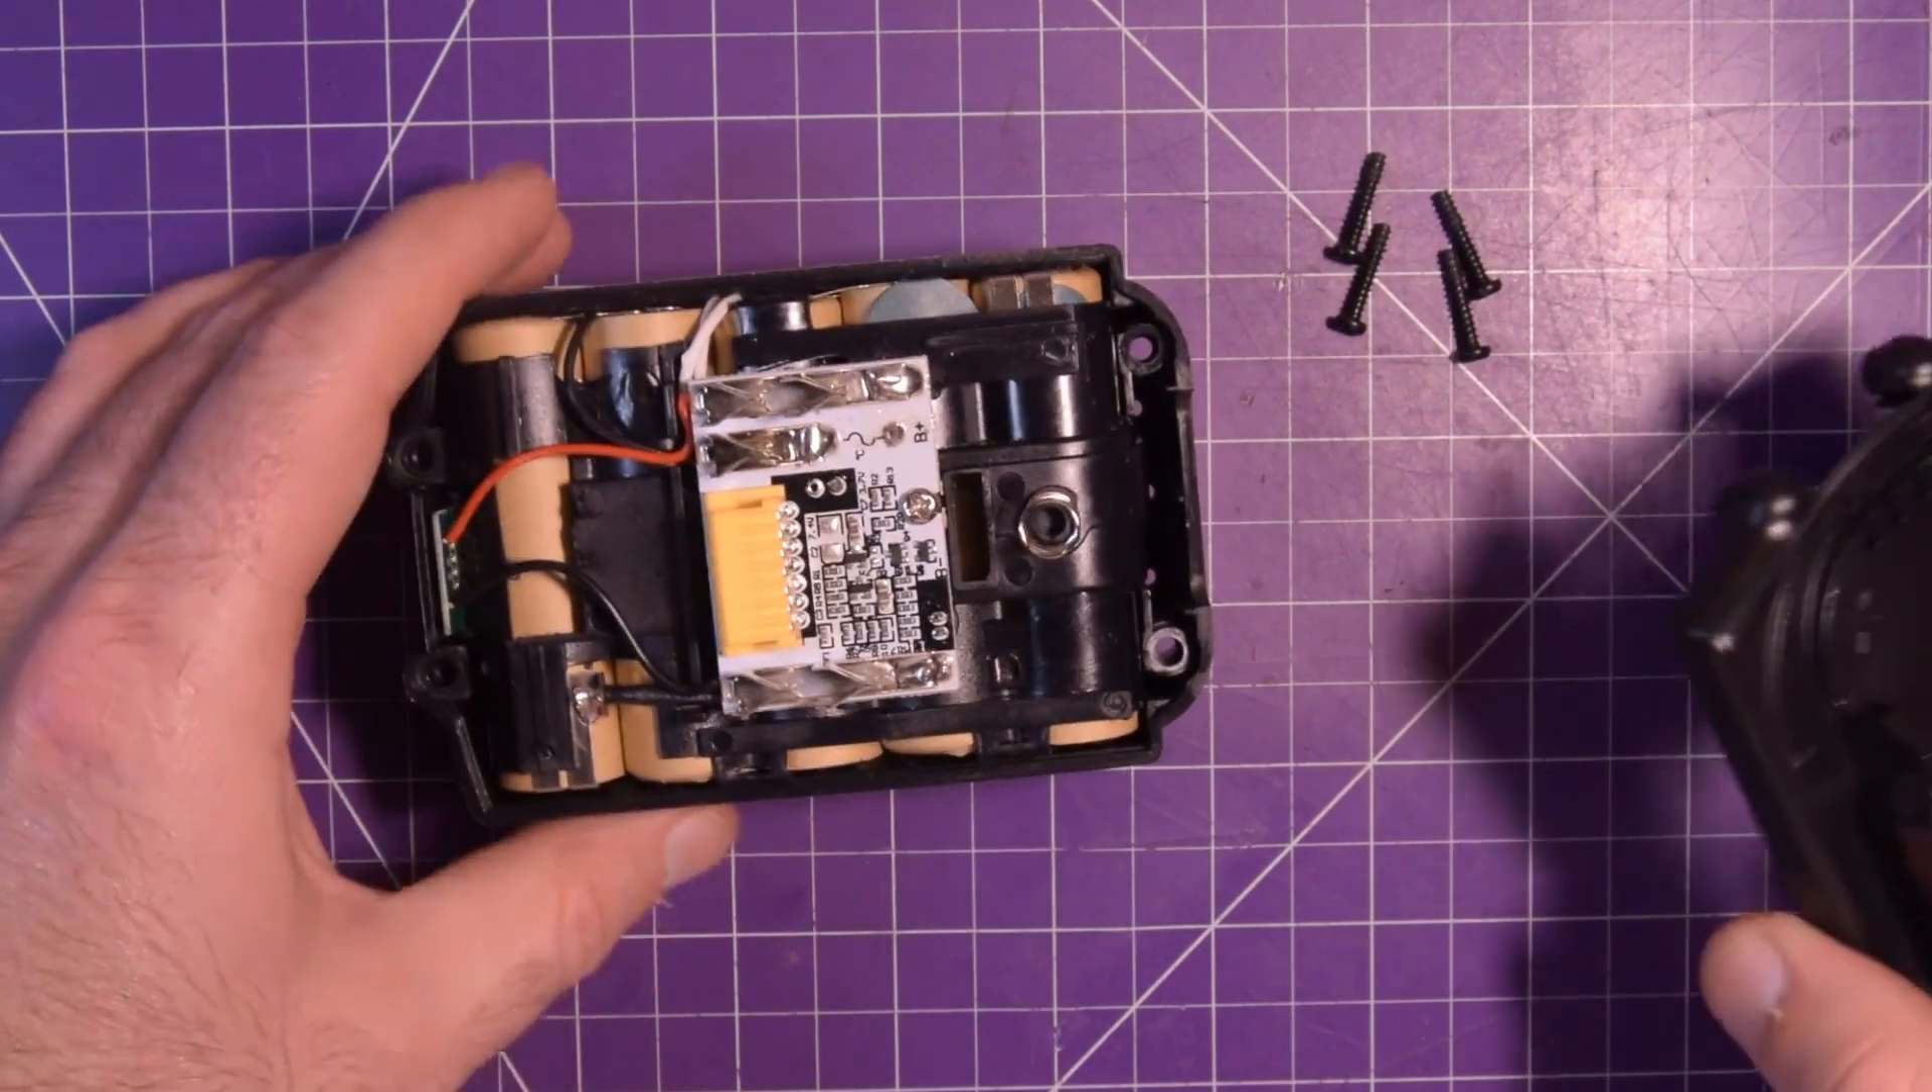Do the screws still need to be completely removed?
No.